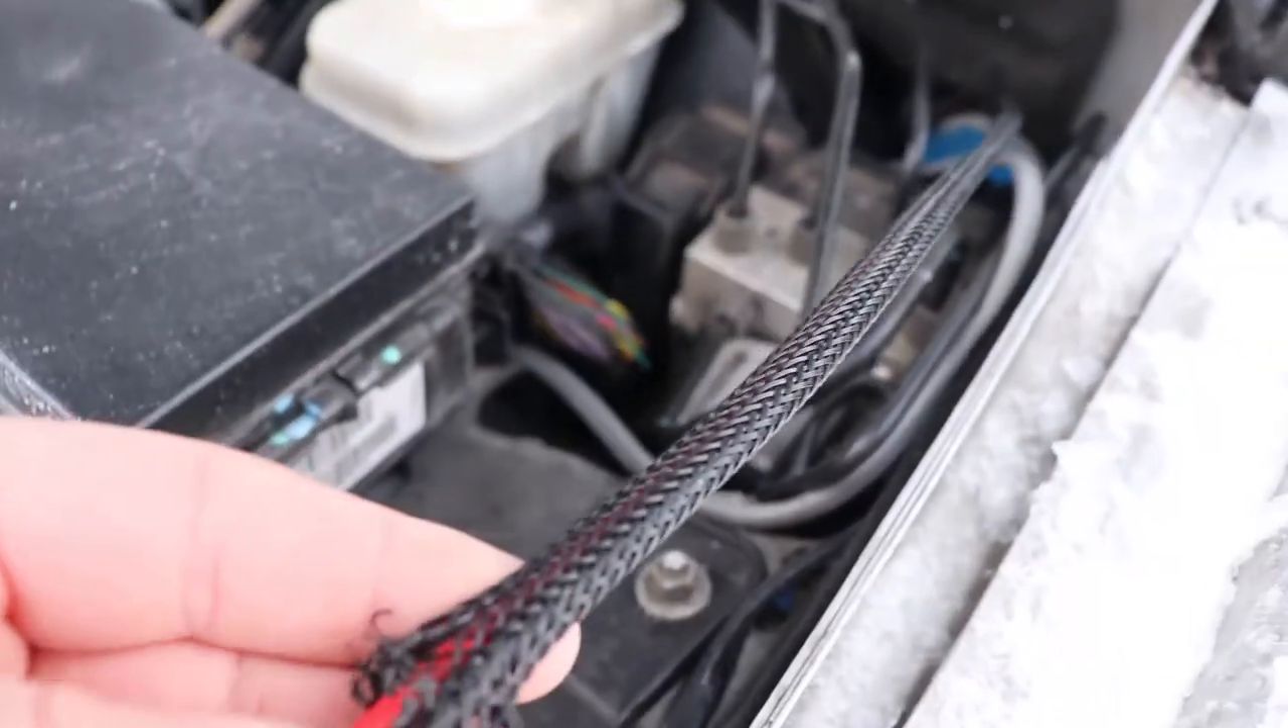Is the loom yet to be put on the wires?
No.